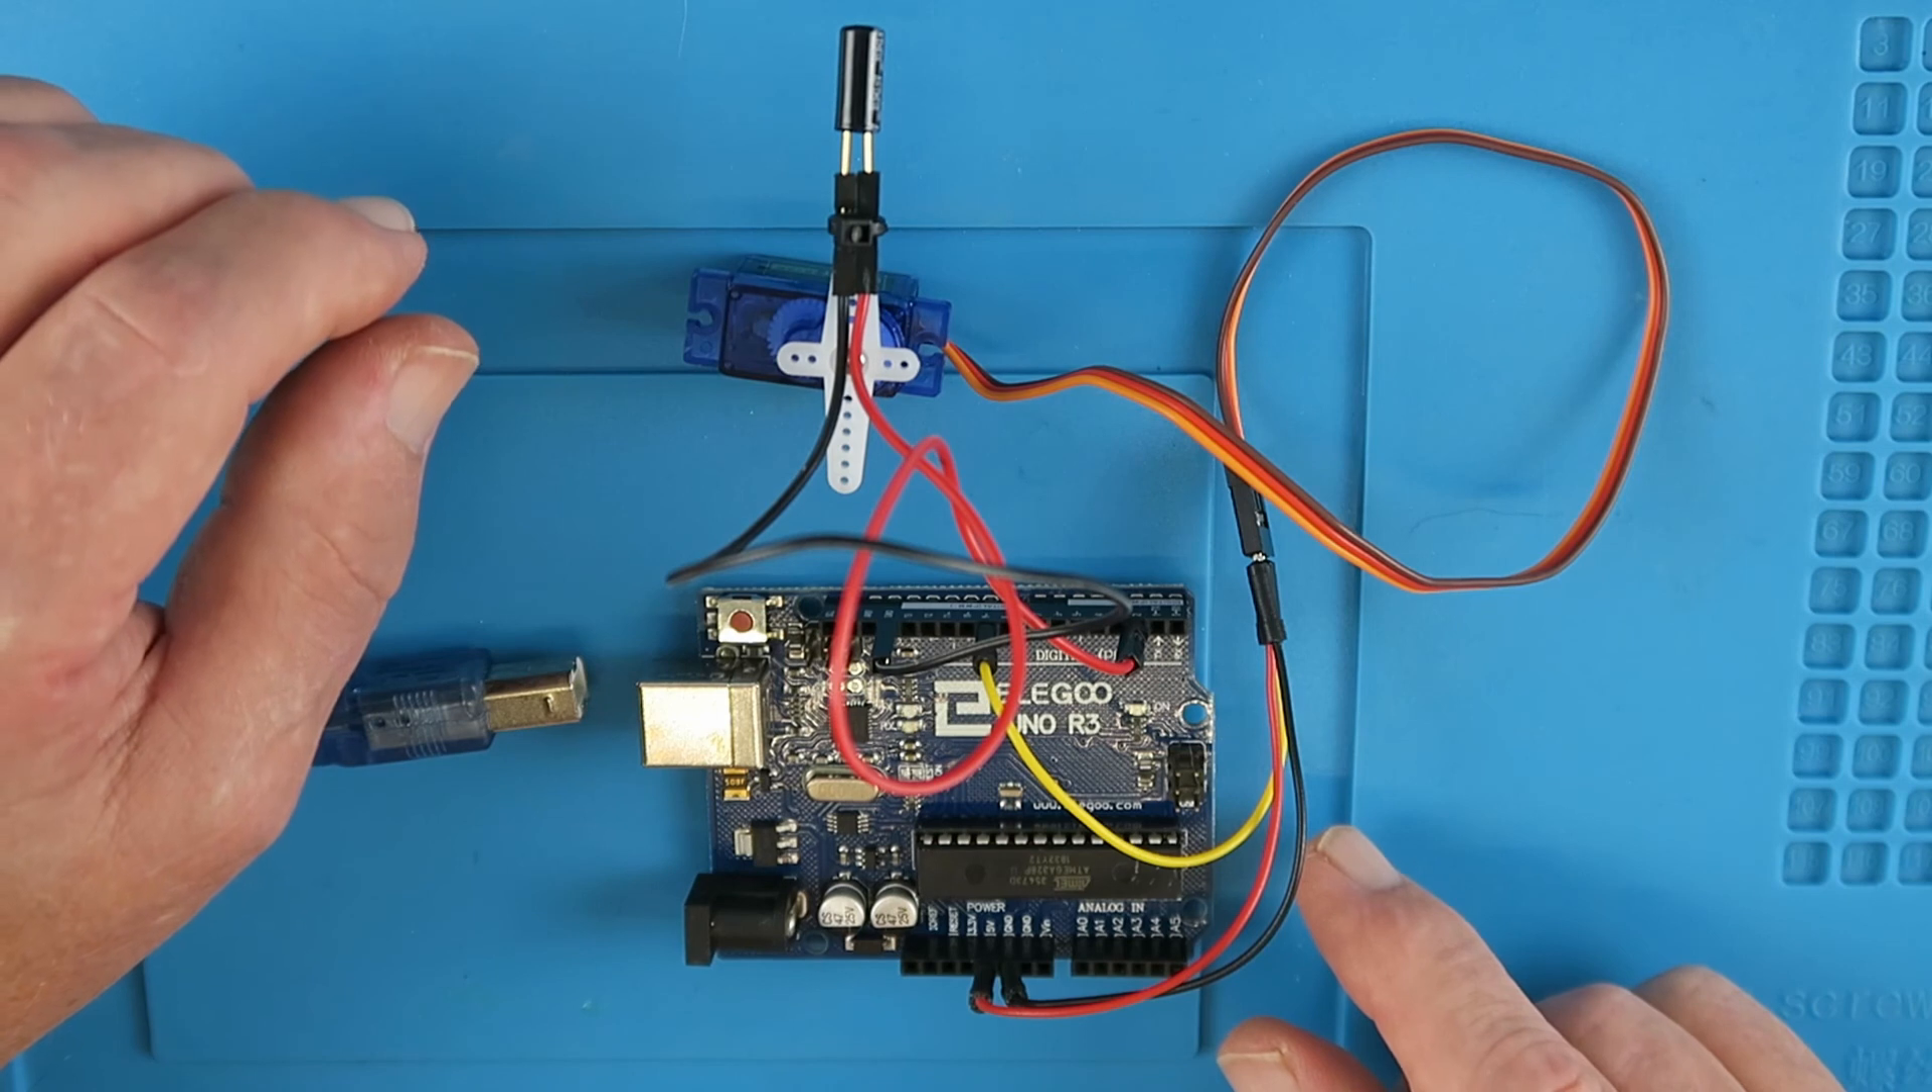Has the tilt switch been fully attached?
Yes.